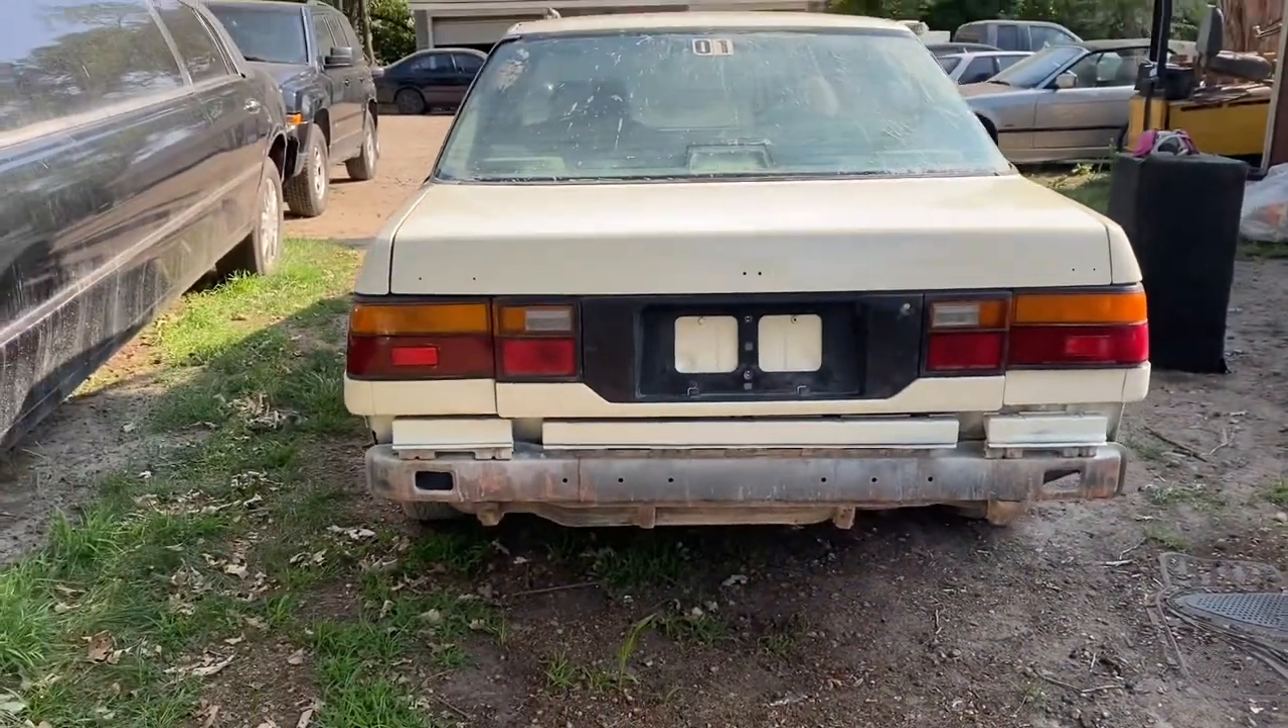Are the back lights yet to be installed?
No.